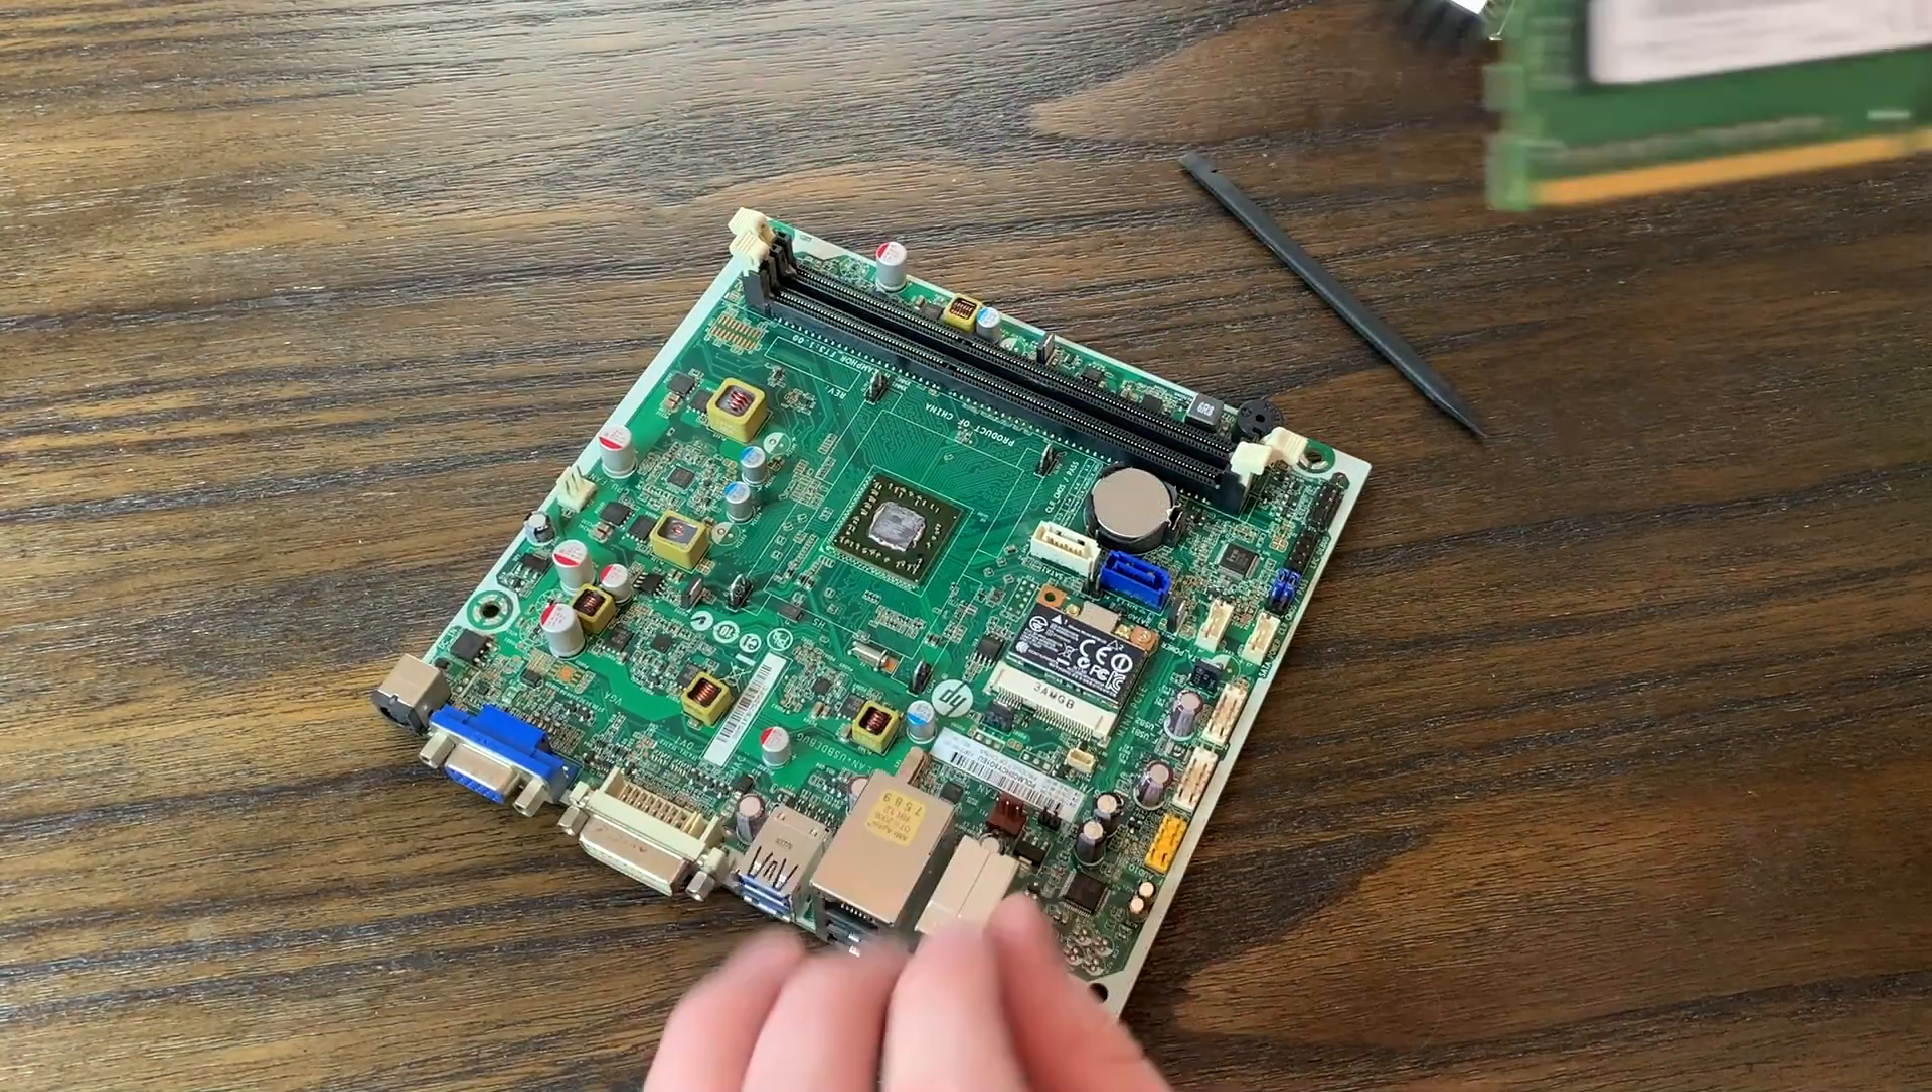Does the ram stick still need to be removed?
No.